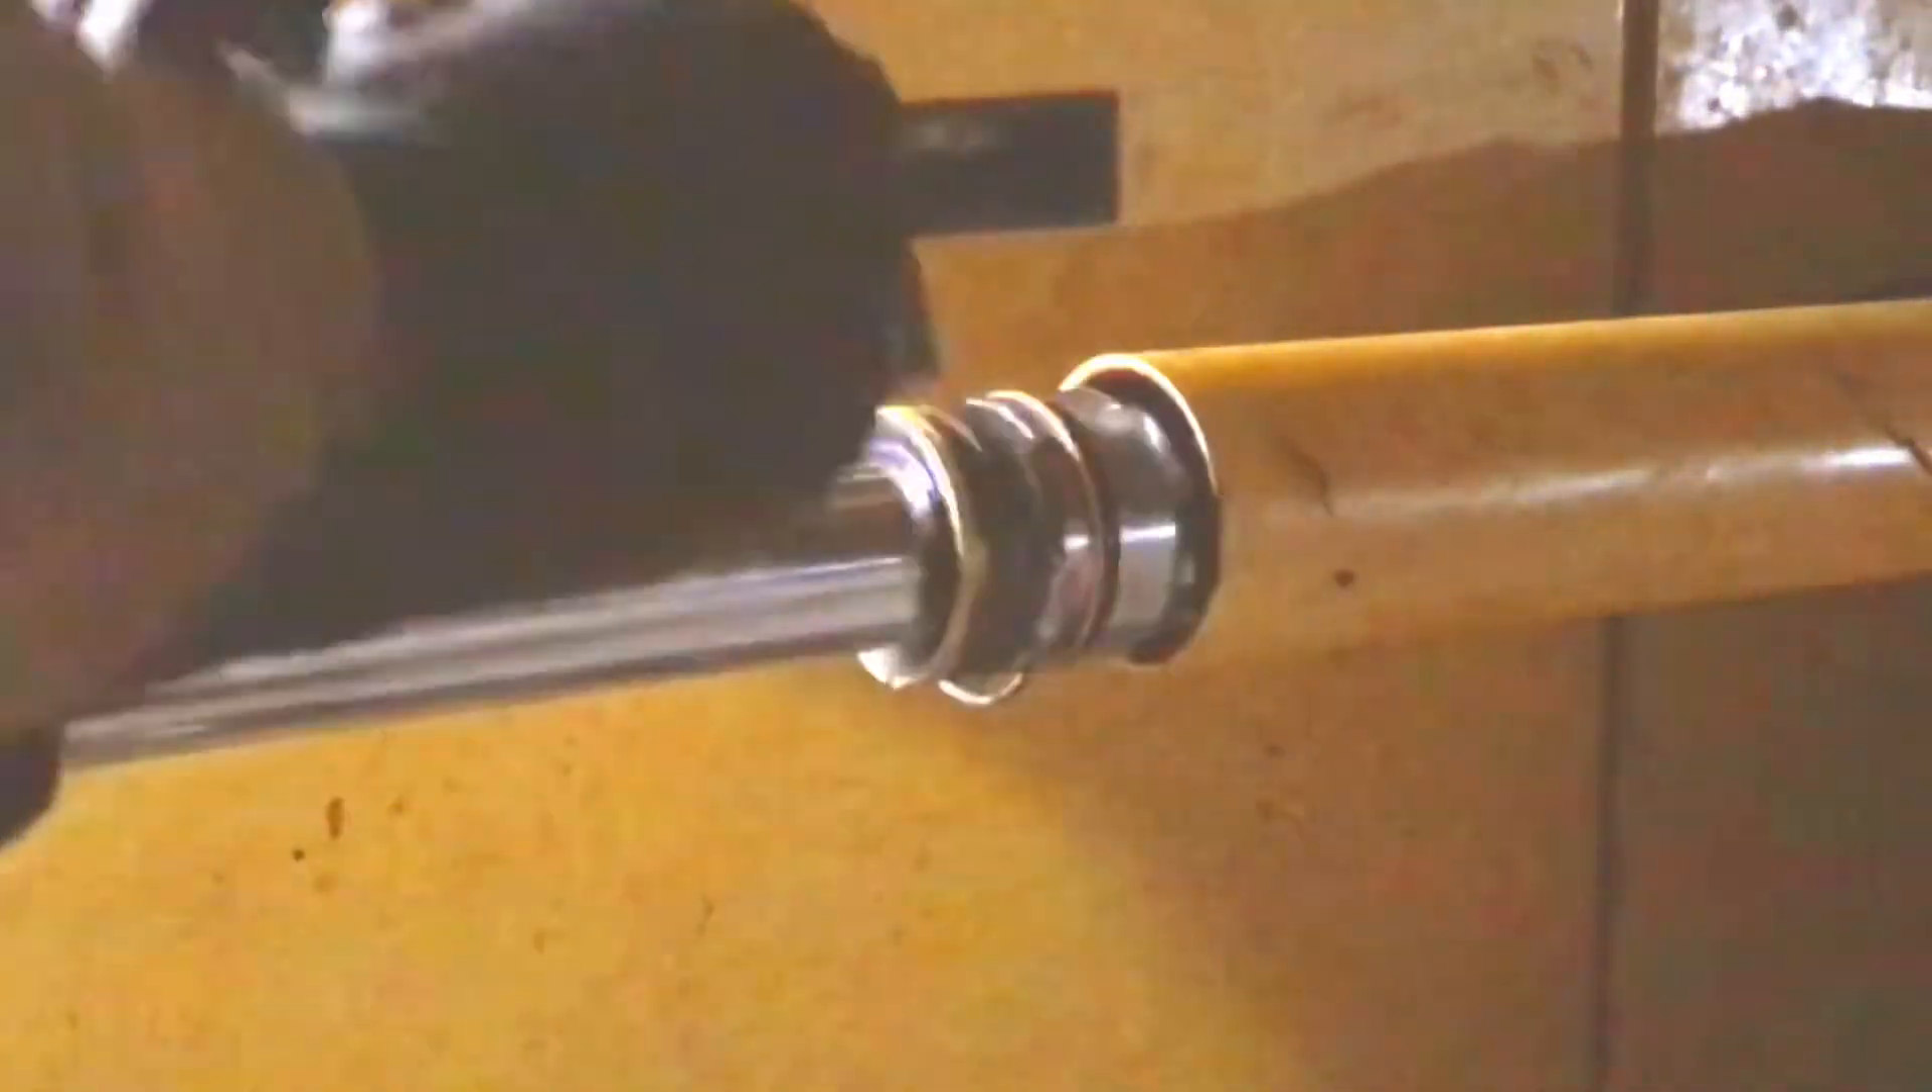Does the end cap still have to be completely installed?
Yes.